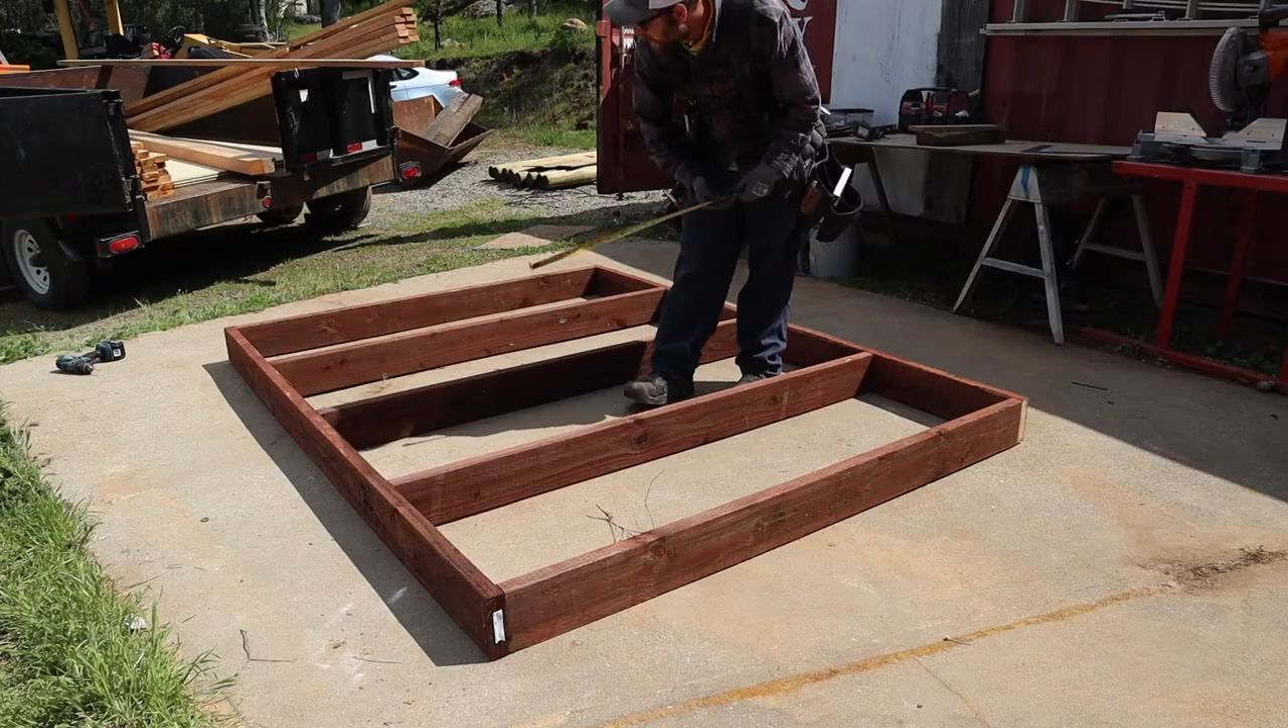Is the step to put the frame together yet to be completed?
No.